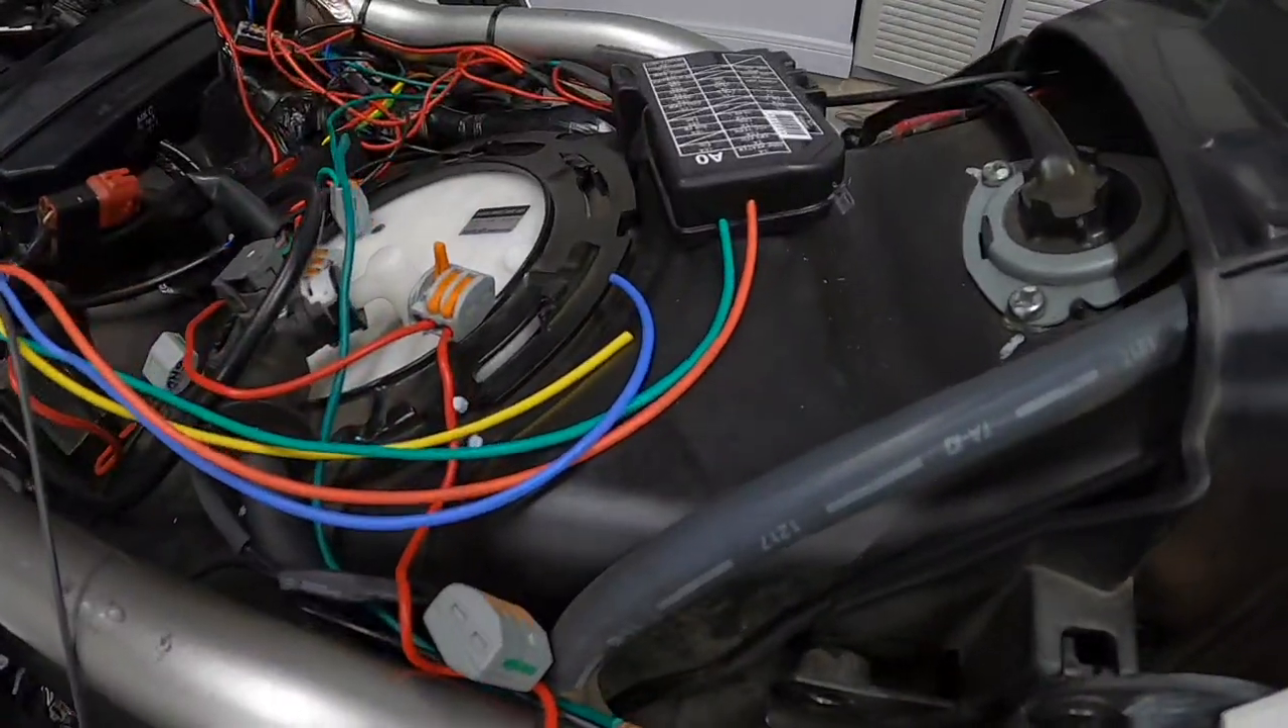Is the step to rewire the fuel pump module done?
No.